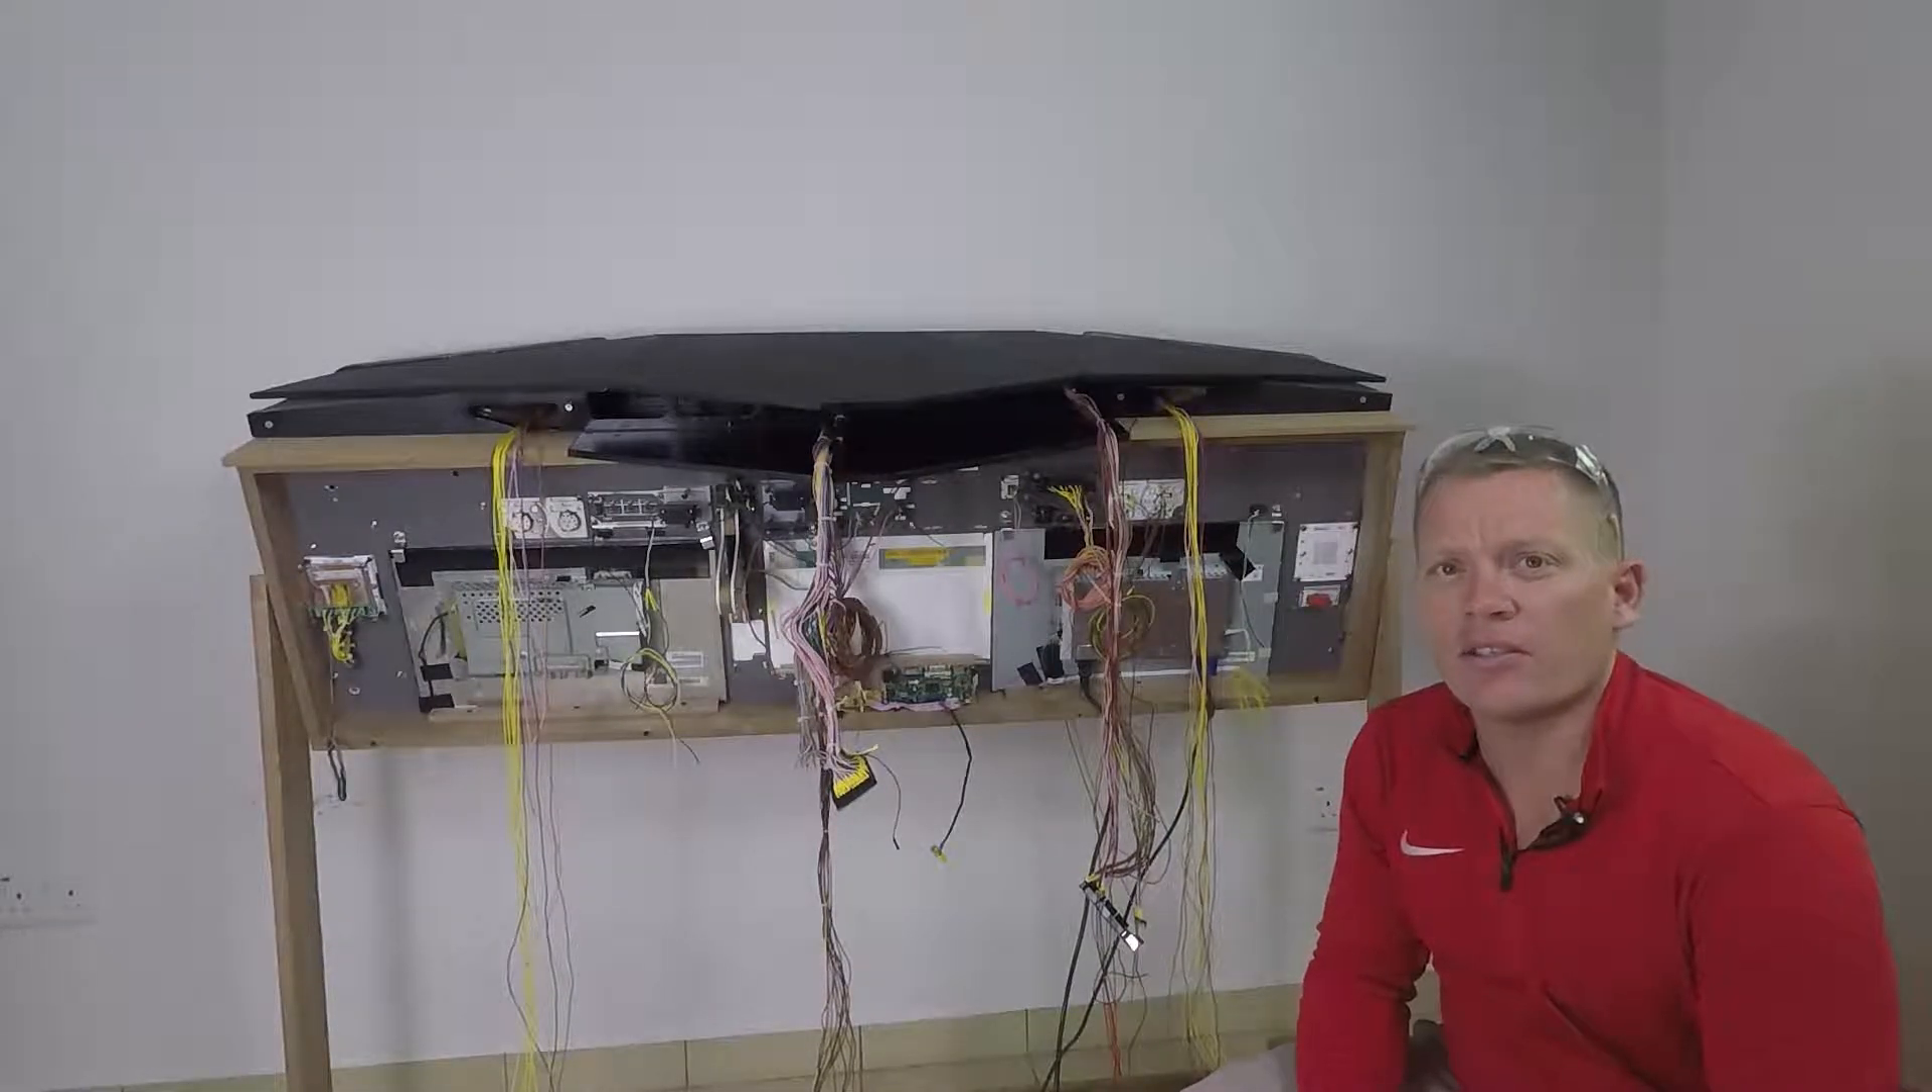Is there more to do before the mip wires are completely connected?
Yes.